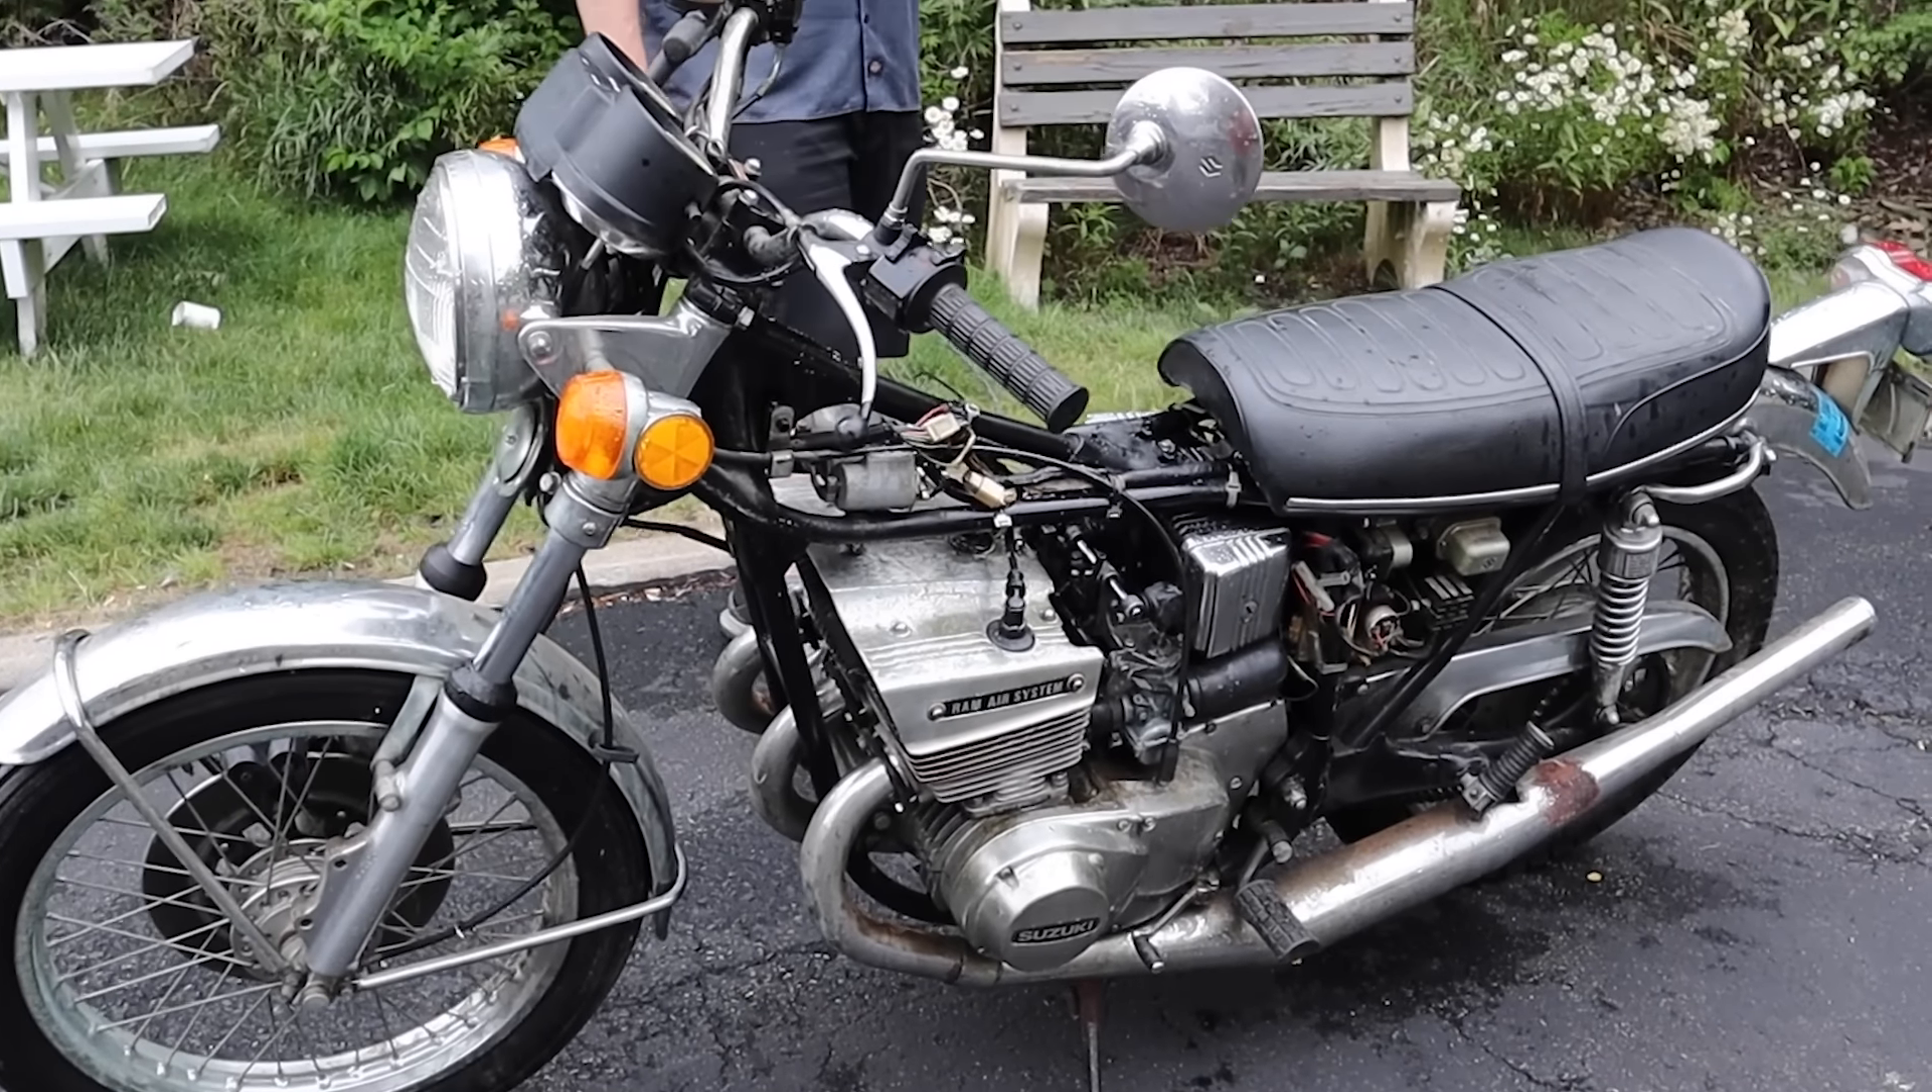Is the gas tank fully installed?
No.